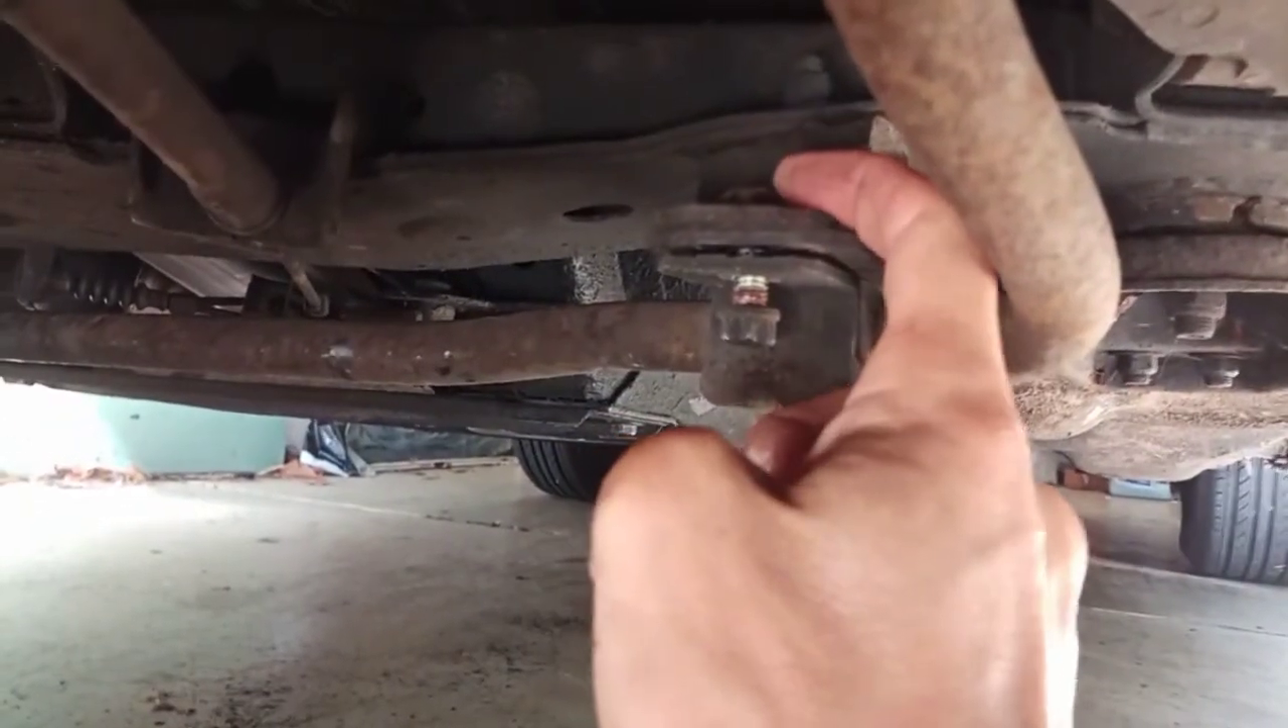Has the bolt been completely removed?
No.